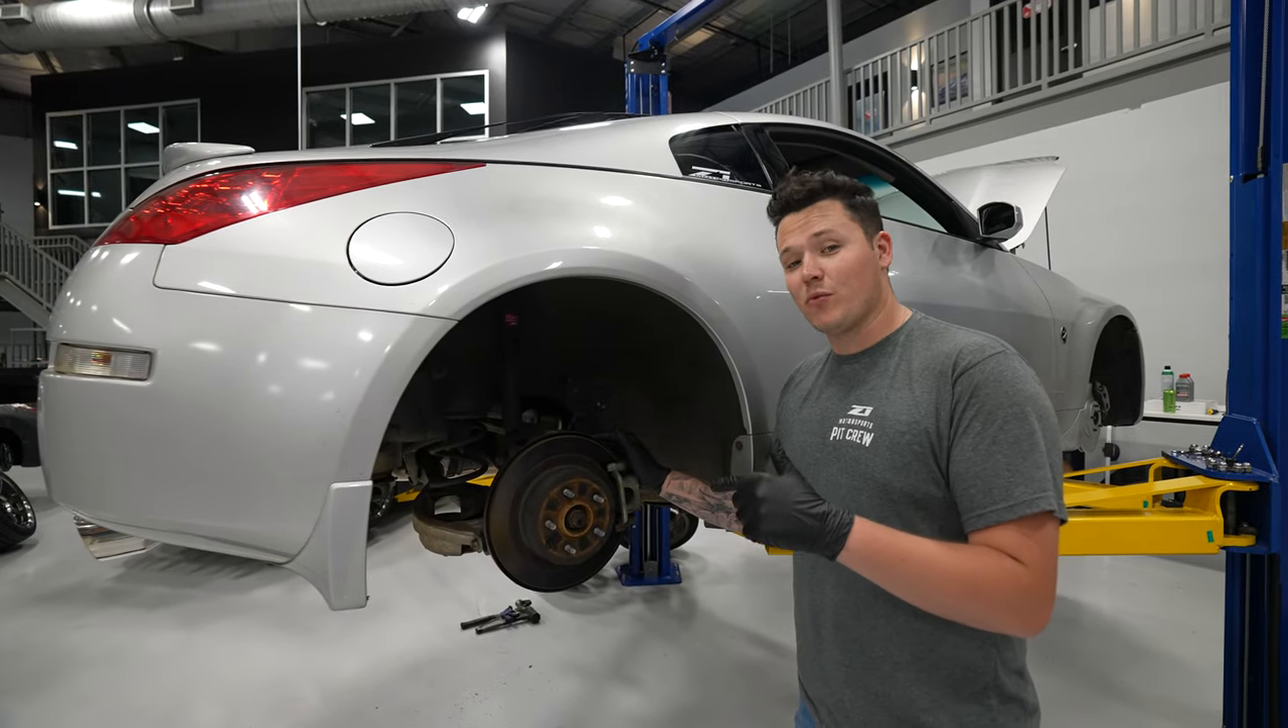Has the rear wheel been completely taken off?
Yes.